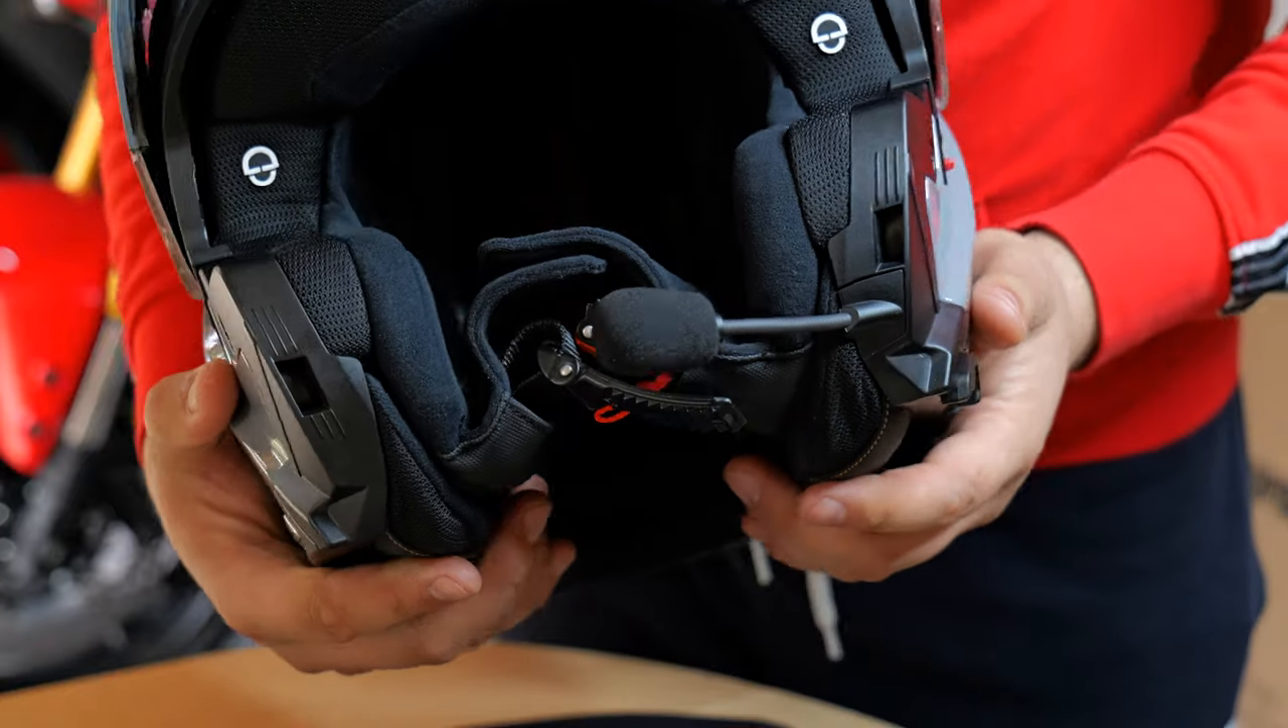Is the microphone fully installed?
Yes.